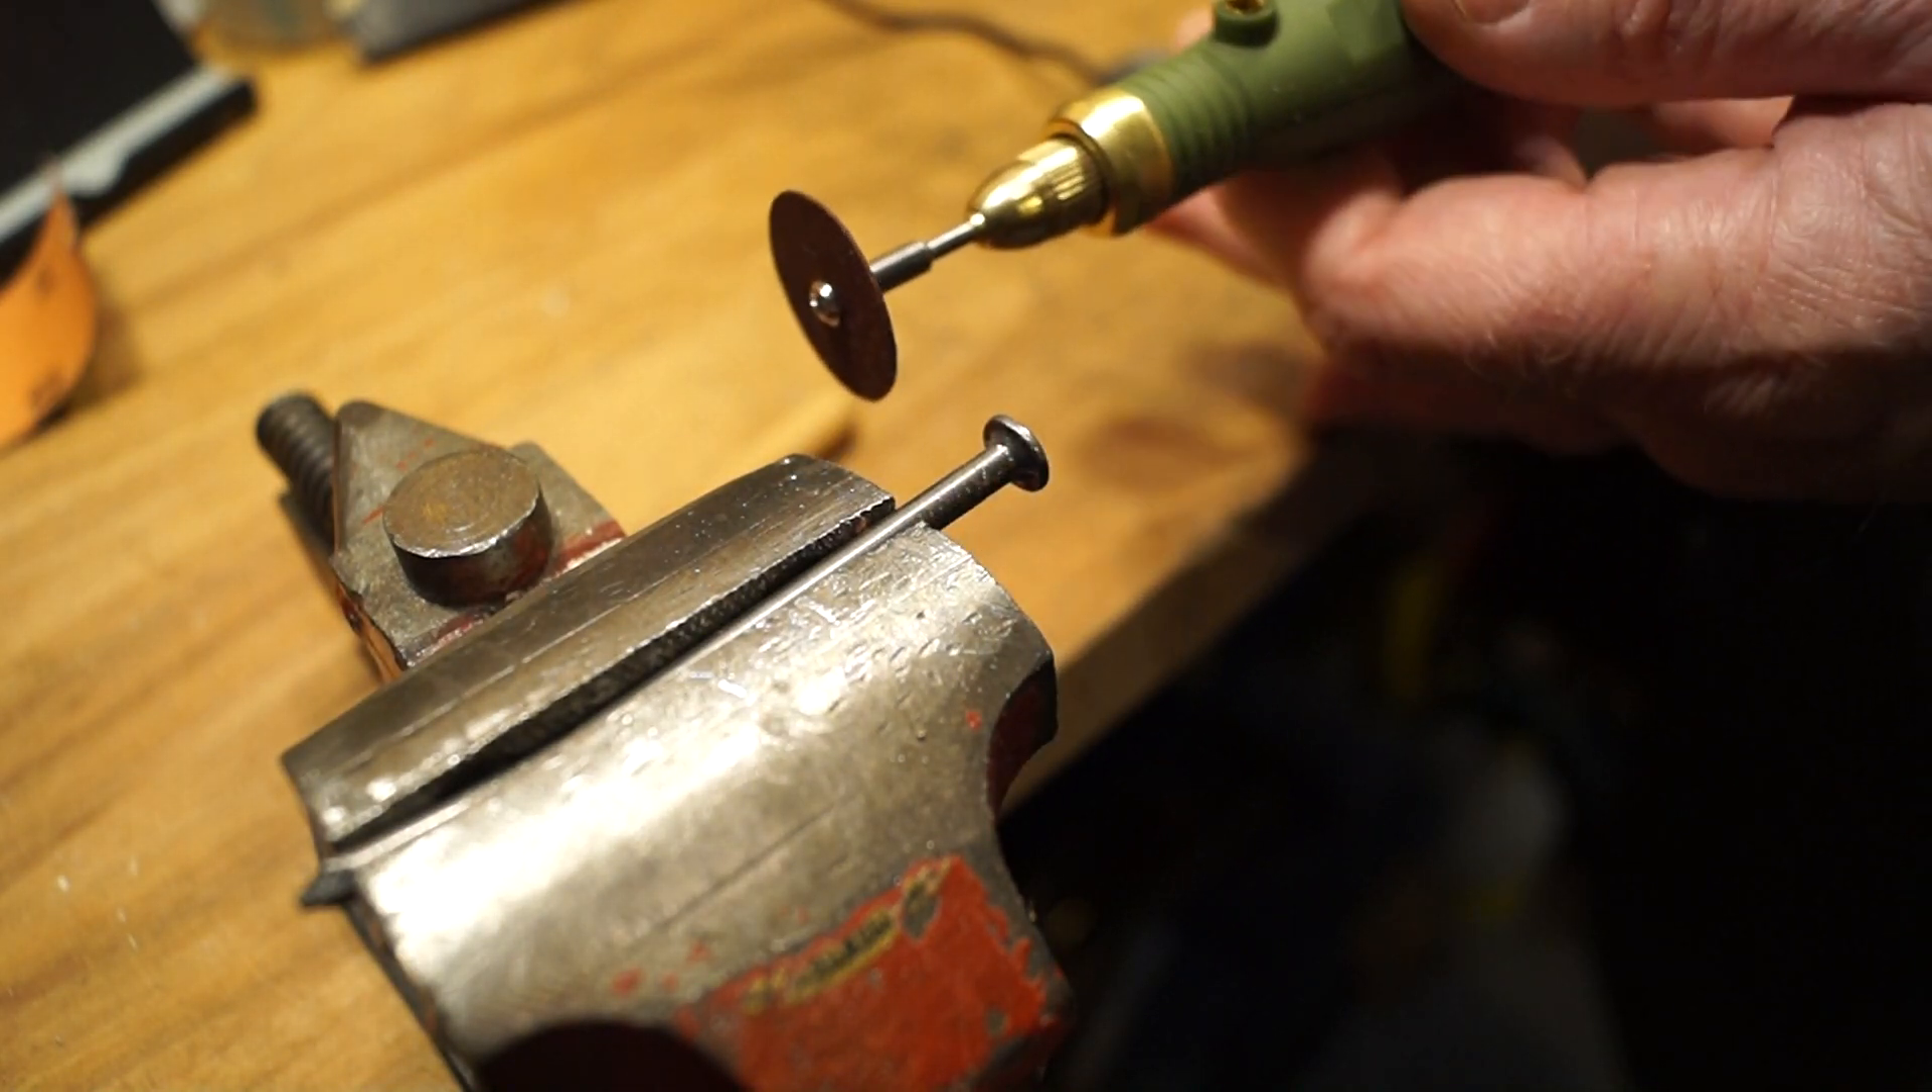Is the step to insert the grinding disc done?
Yes.